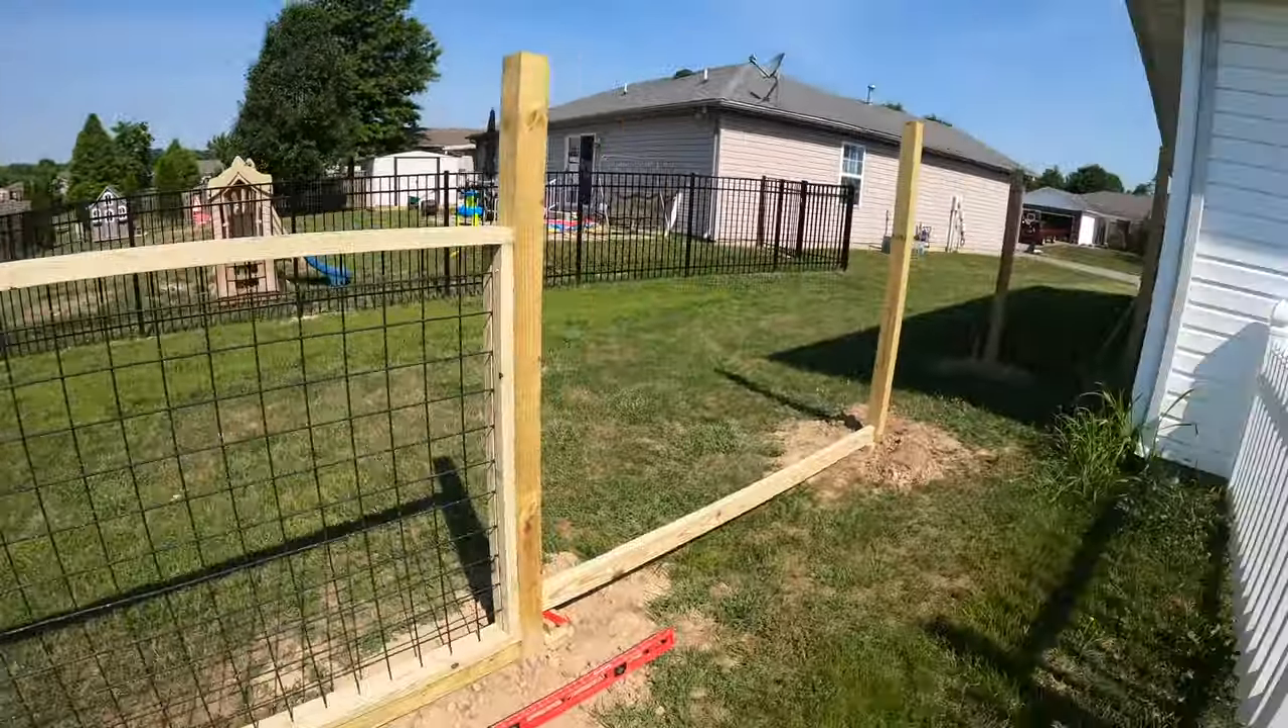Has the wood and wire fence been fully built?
No.